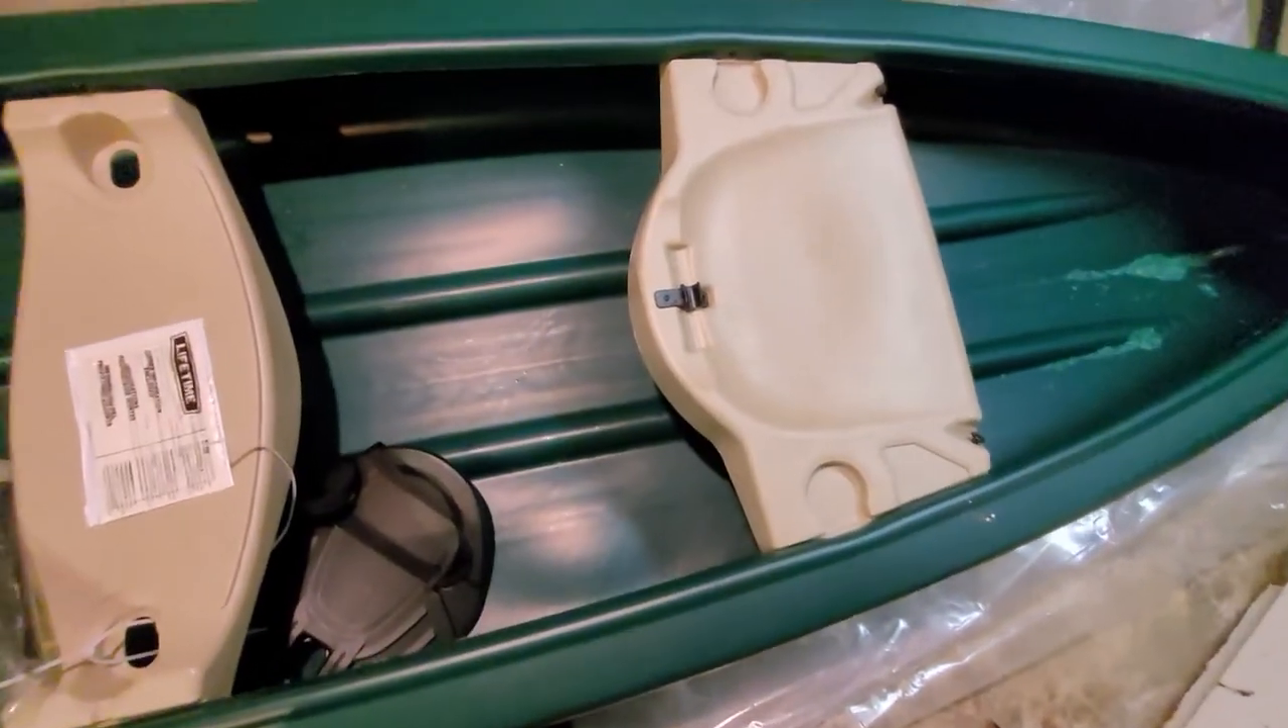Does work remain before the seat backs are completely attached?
Yes.